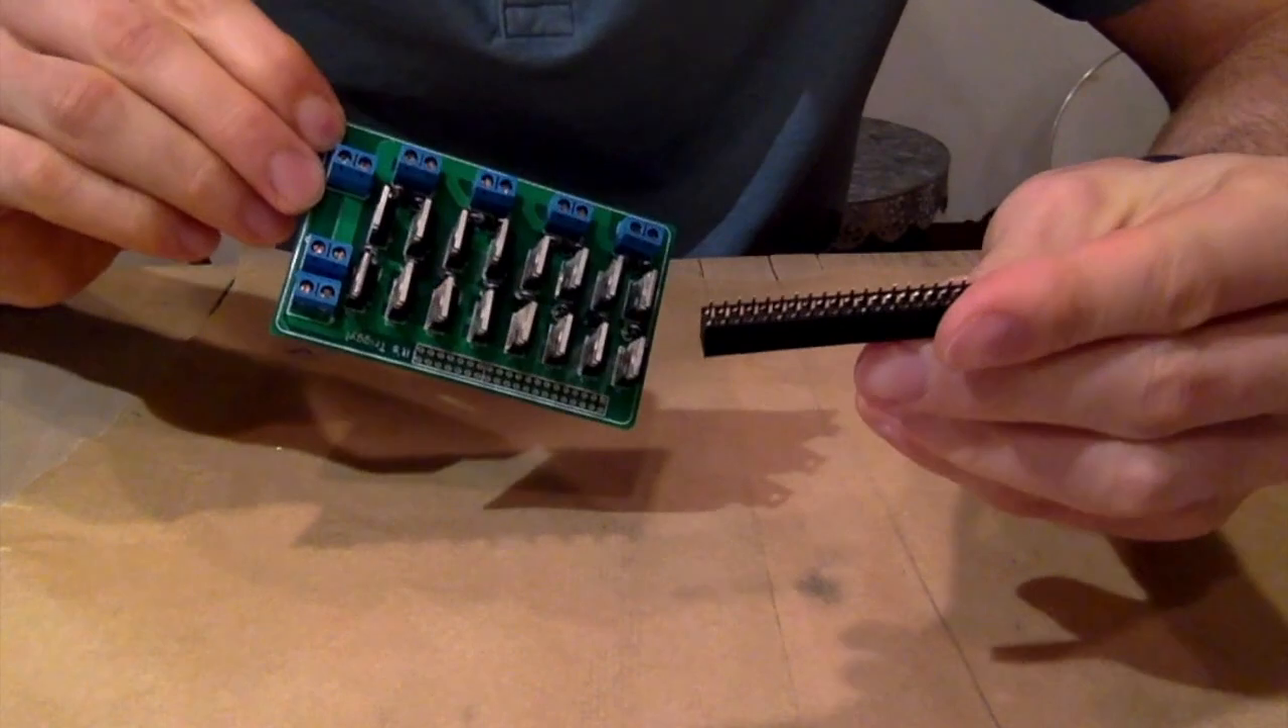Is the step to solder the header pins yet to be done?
Yes.